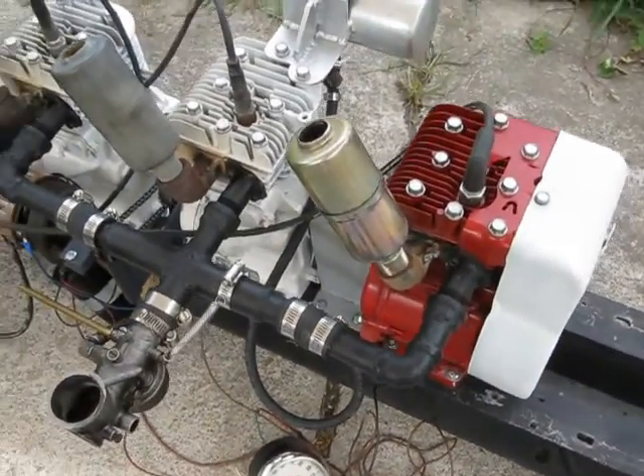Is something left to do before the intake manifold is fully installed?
No.